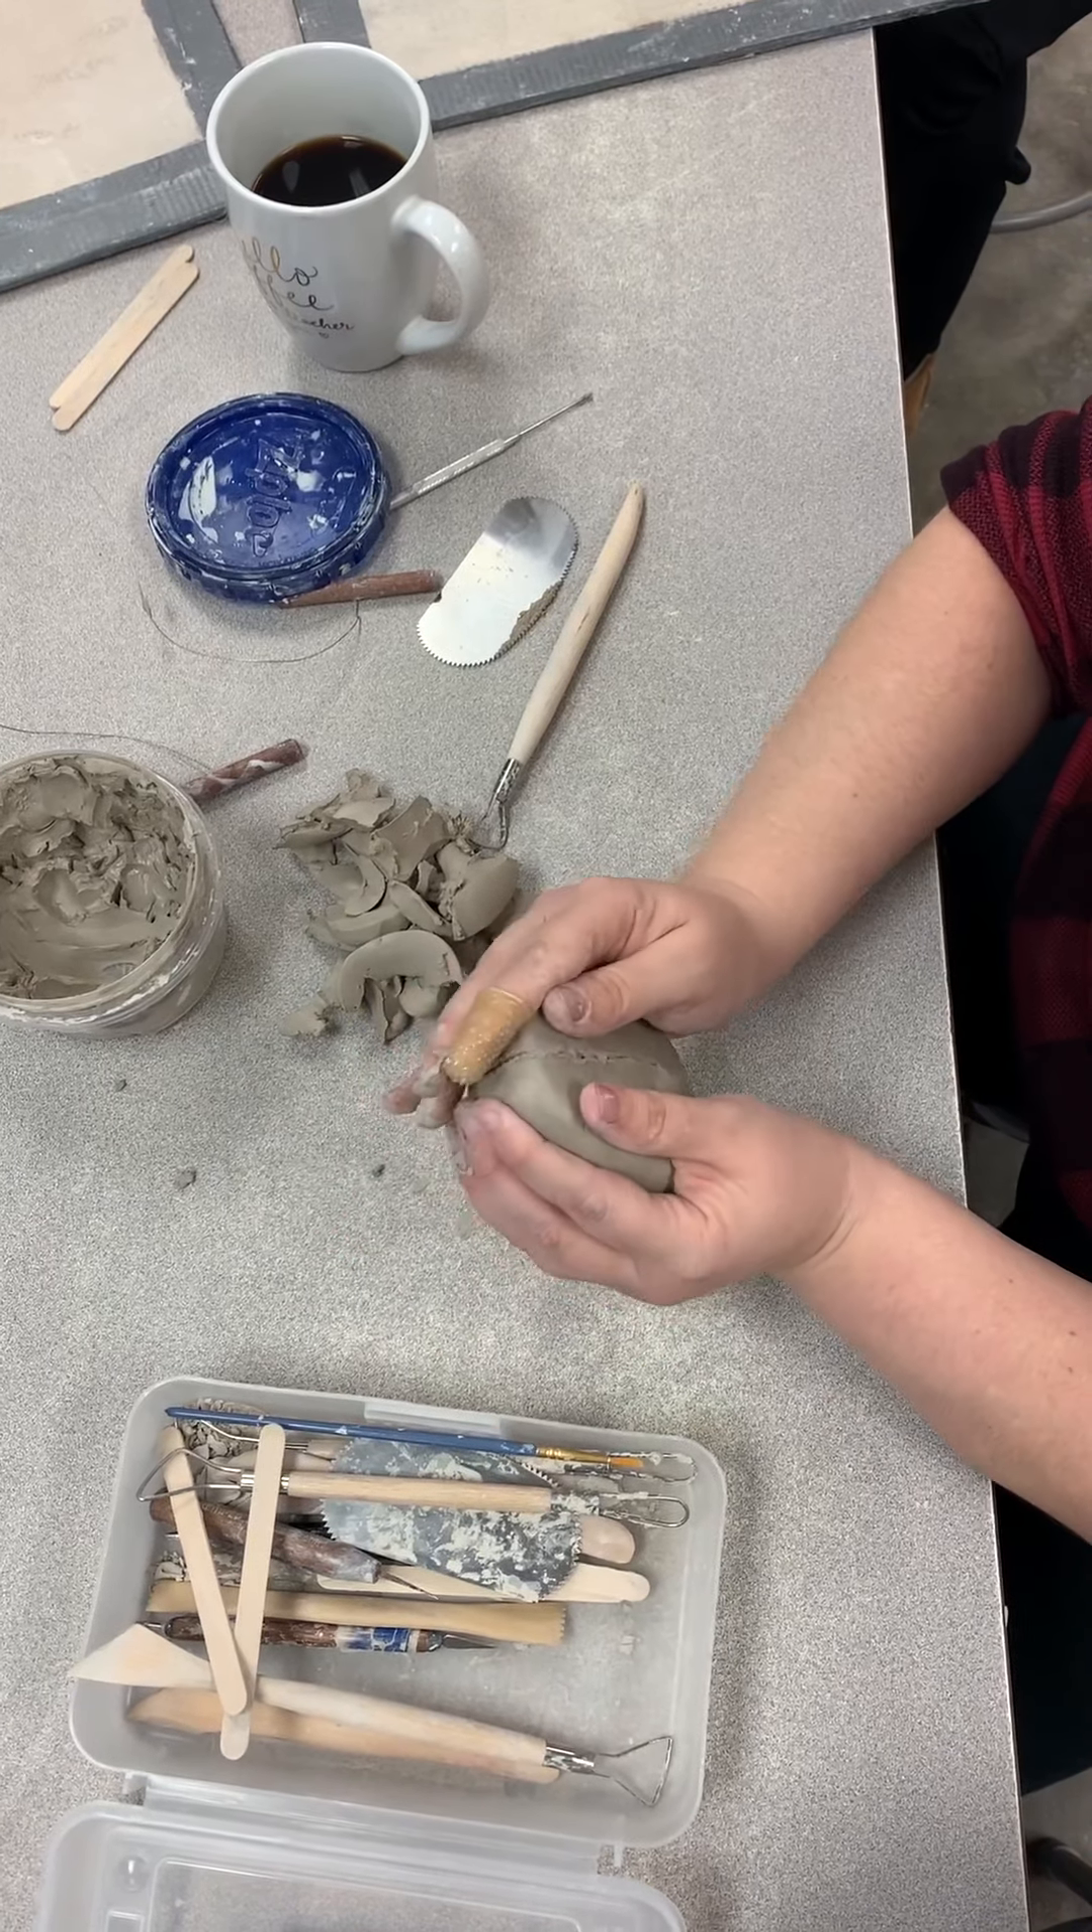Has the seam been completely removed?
No.